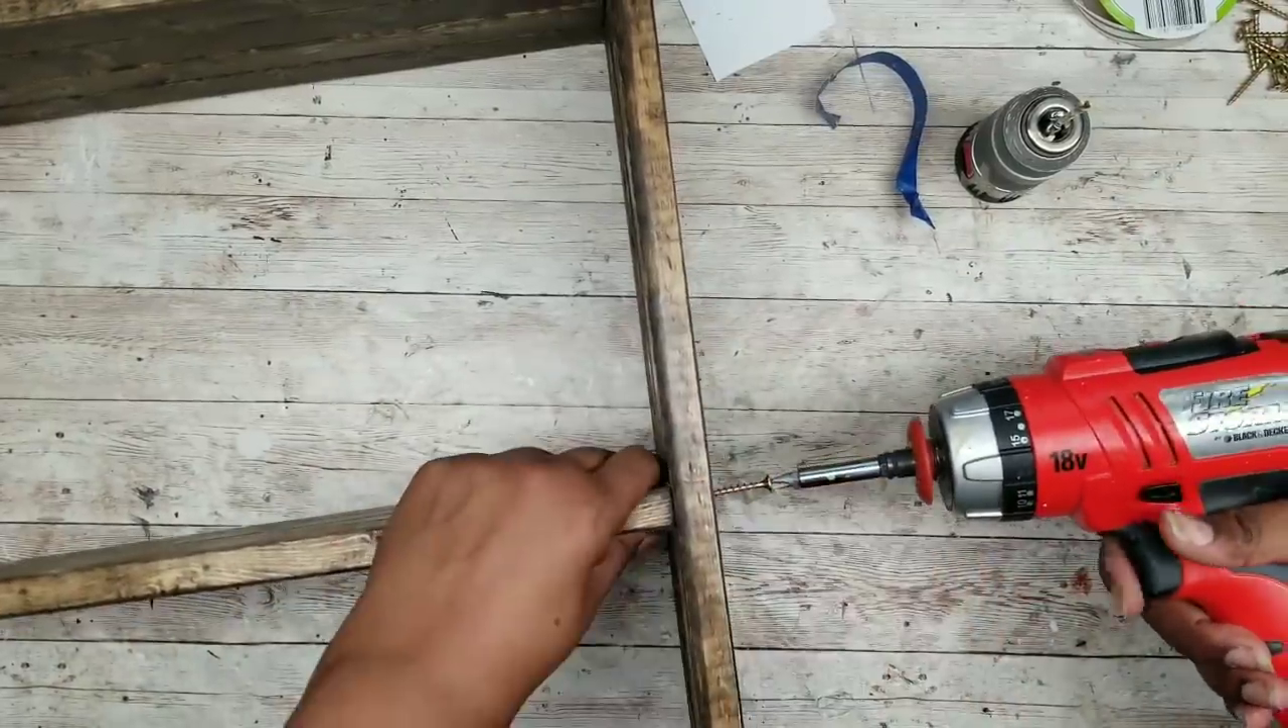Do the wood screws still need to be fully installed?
Yes.